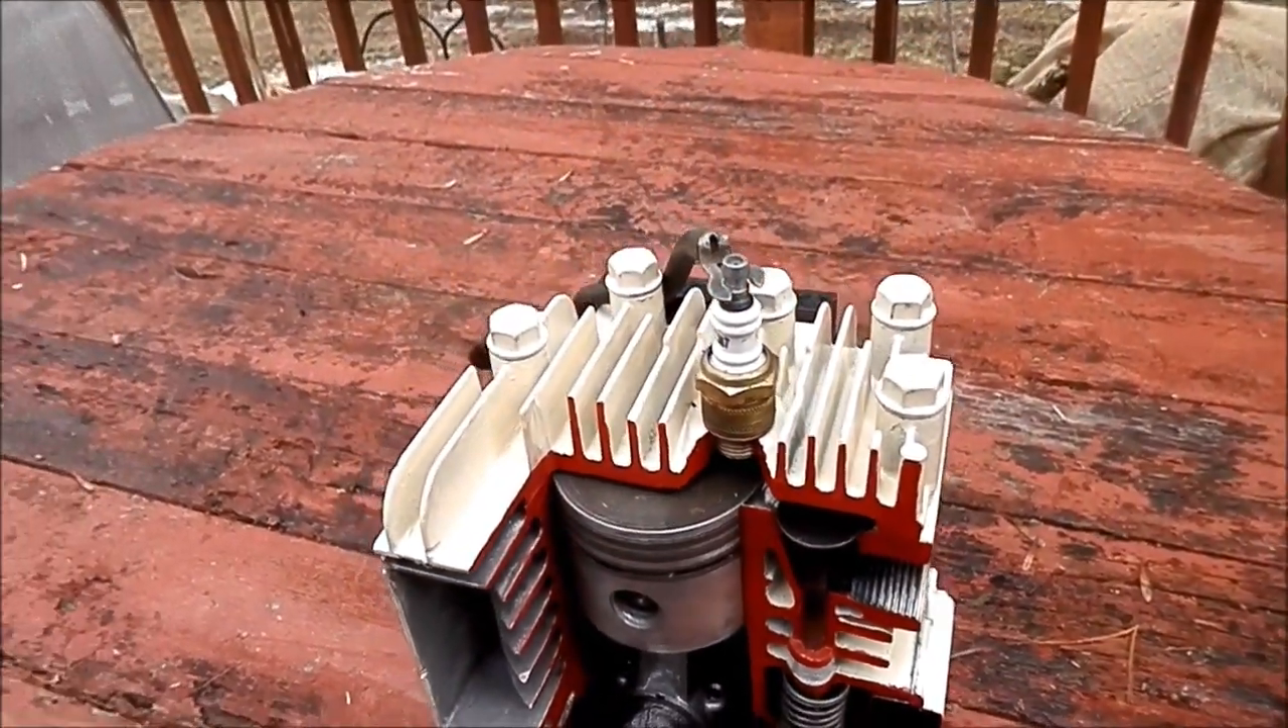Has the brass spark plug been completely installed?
Yes.